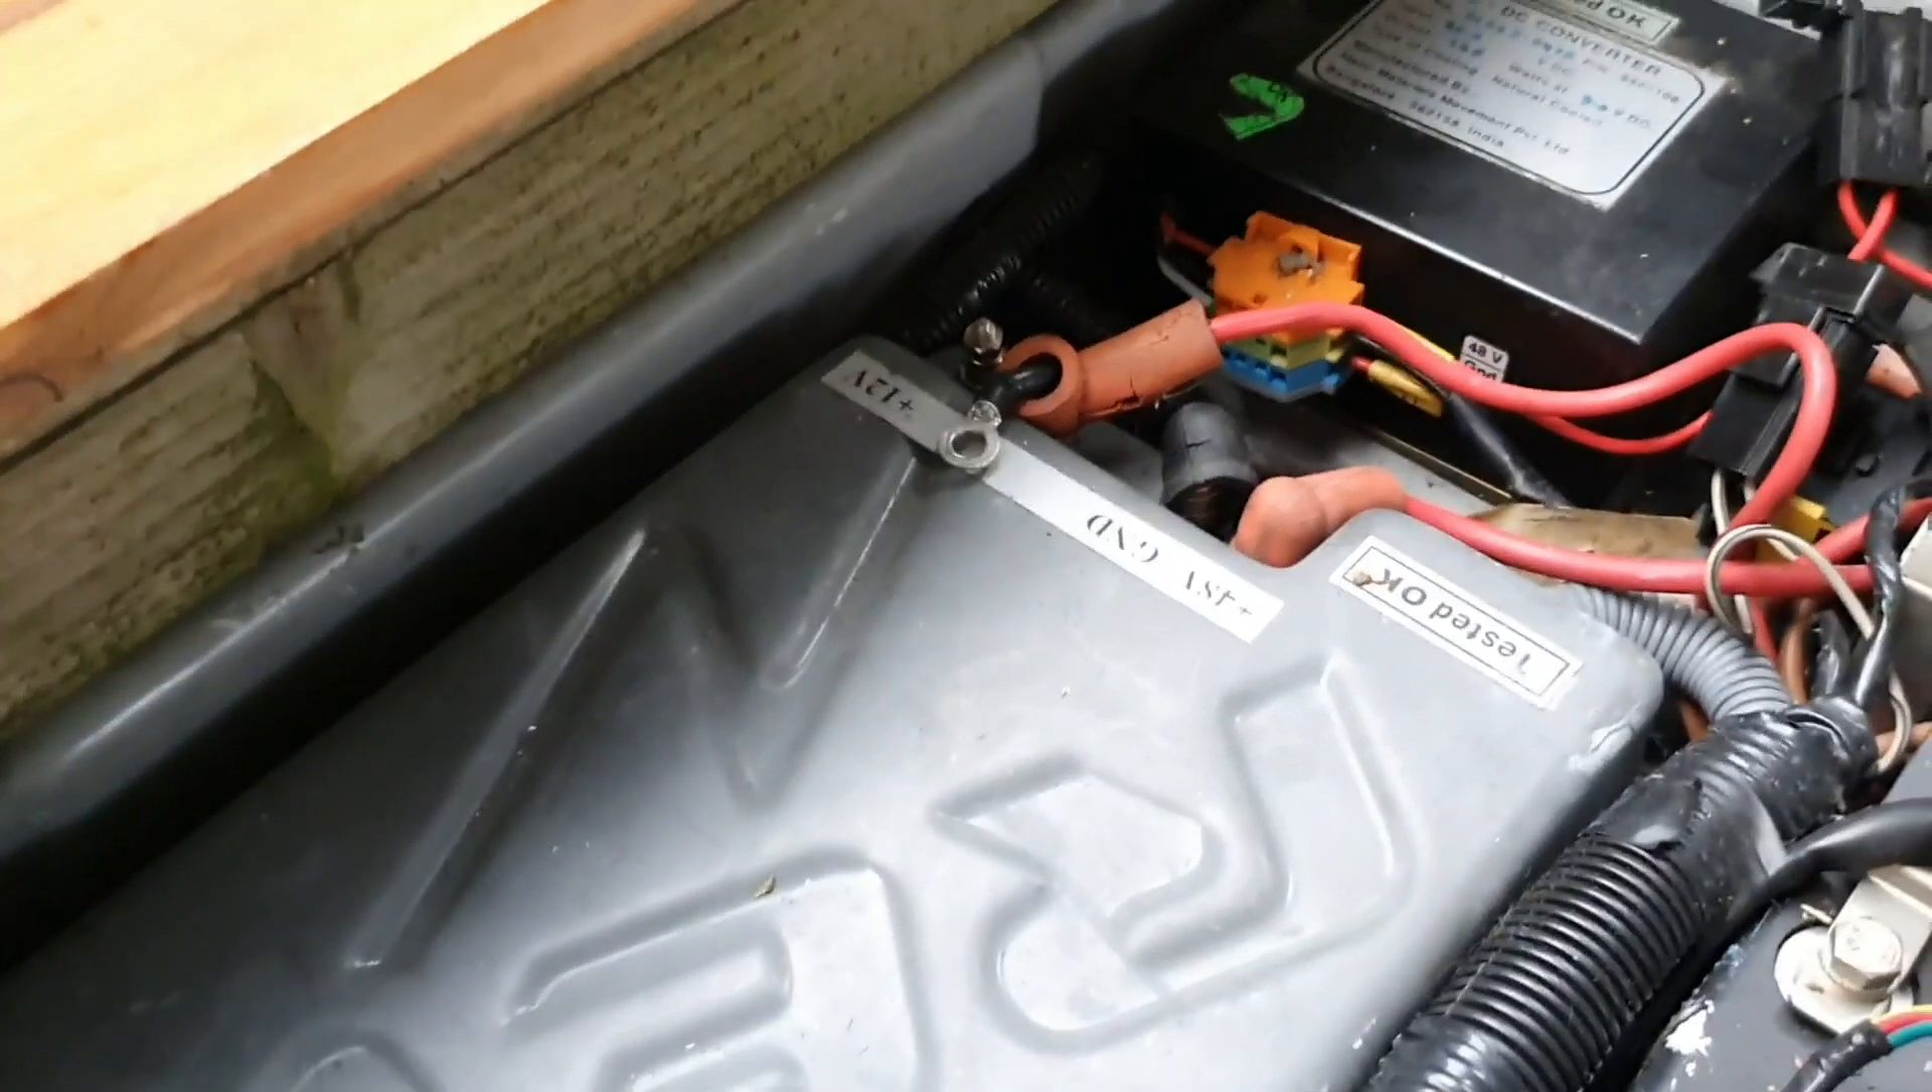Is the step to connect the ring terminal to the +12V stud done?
No.